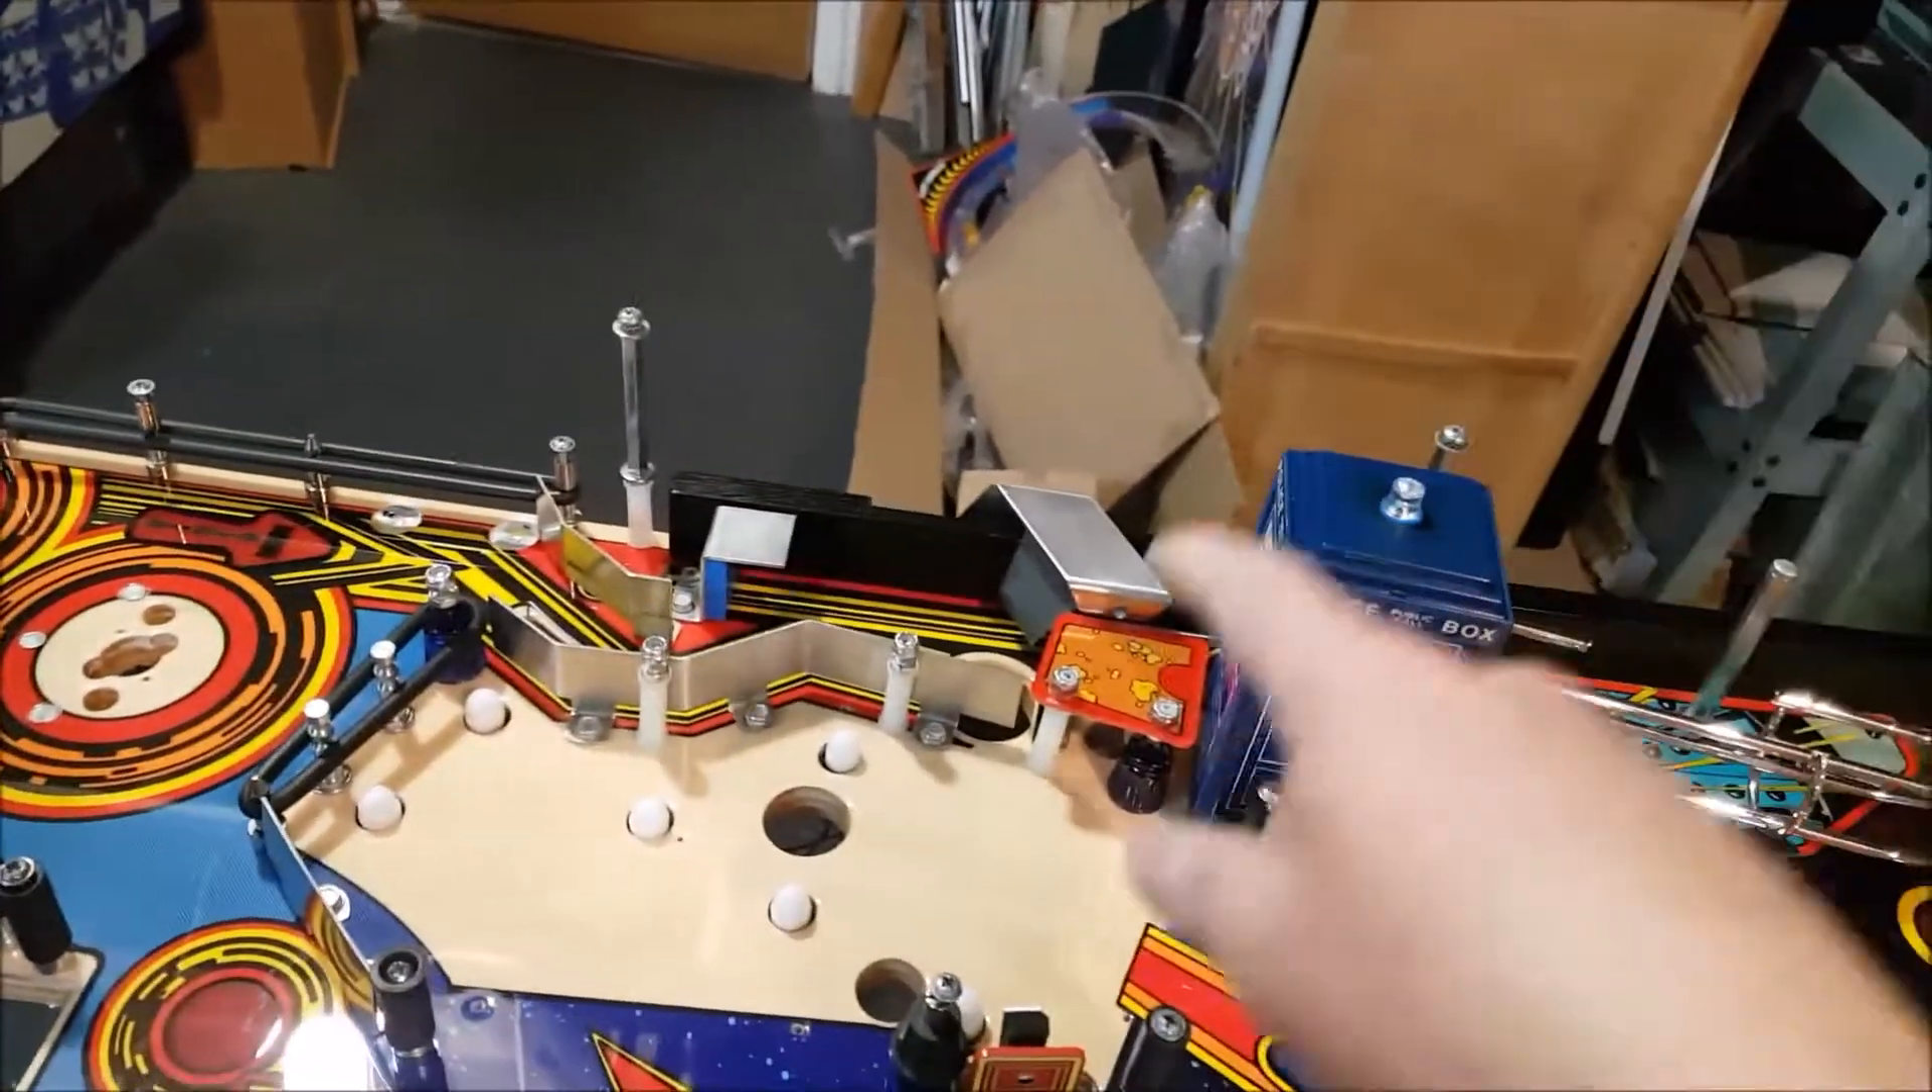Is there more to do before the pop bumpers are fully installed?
Yes.